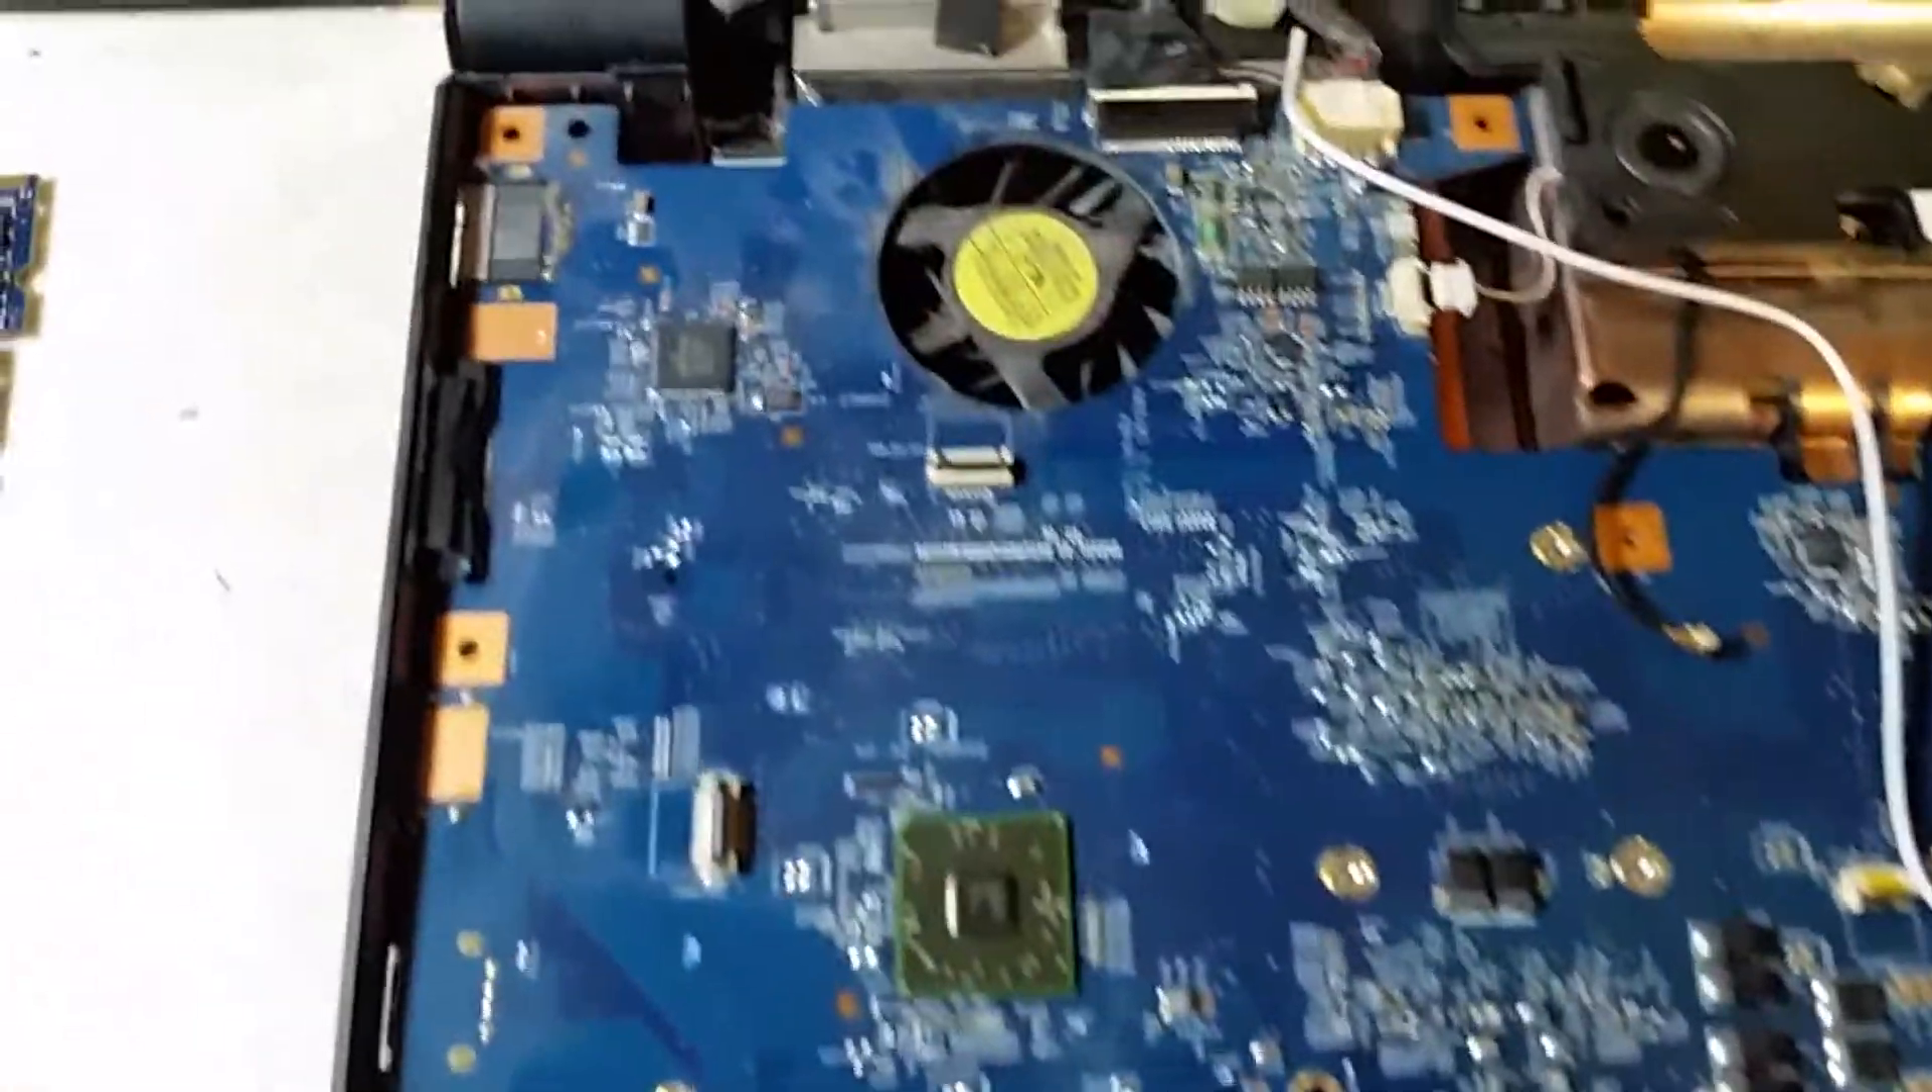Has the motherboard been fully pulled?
No.